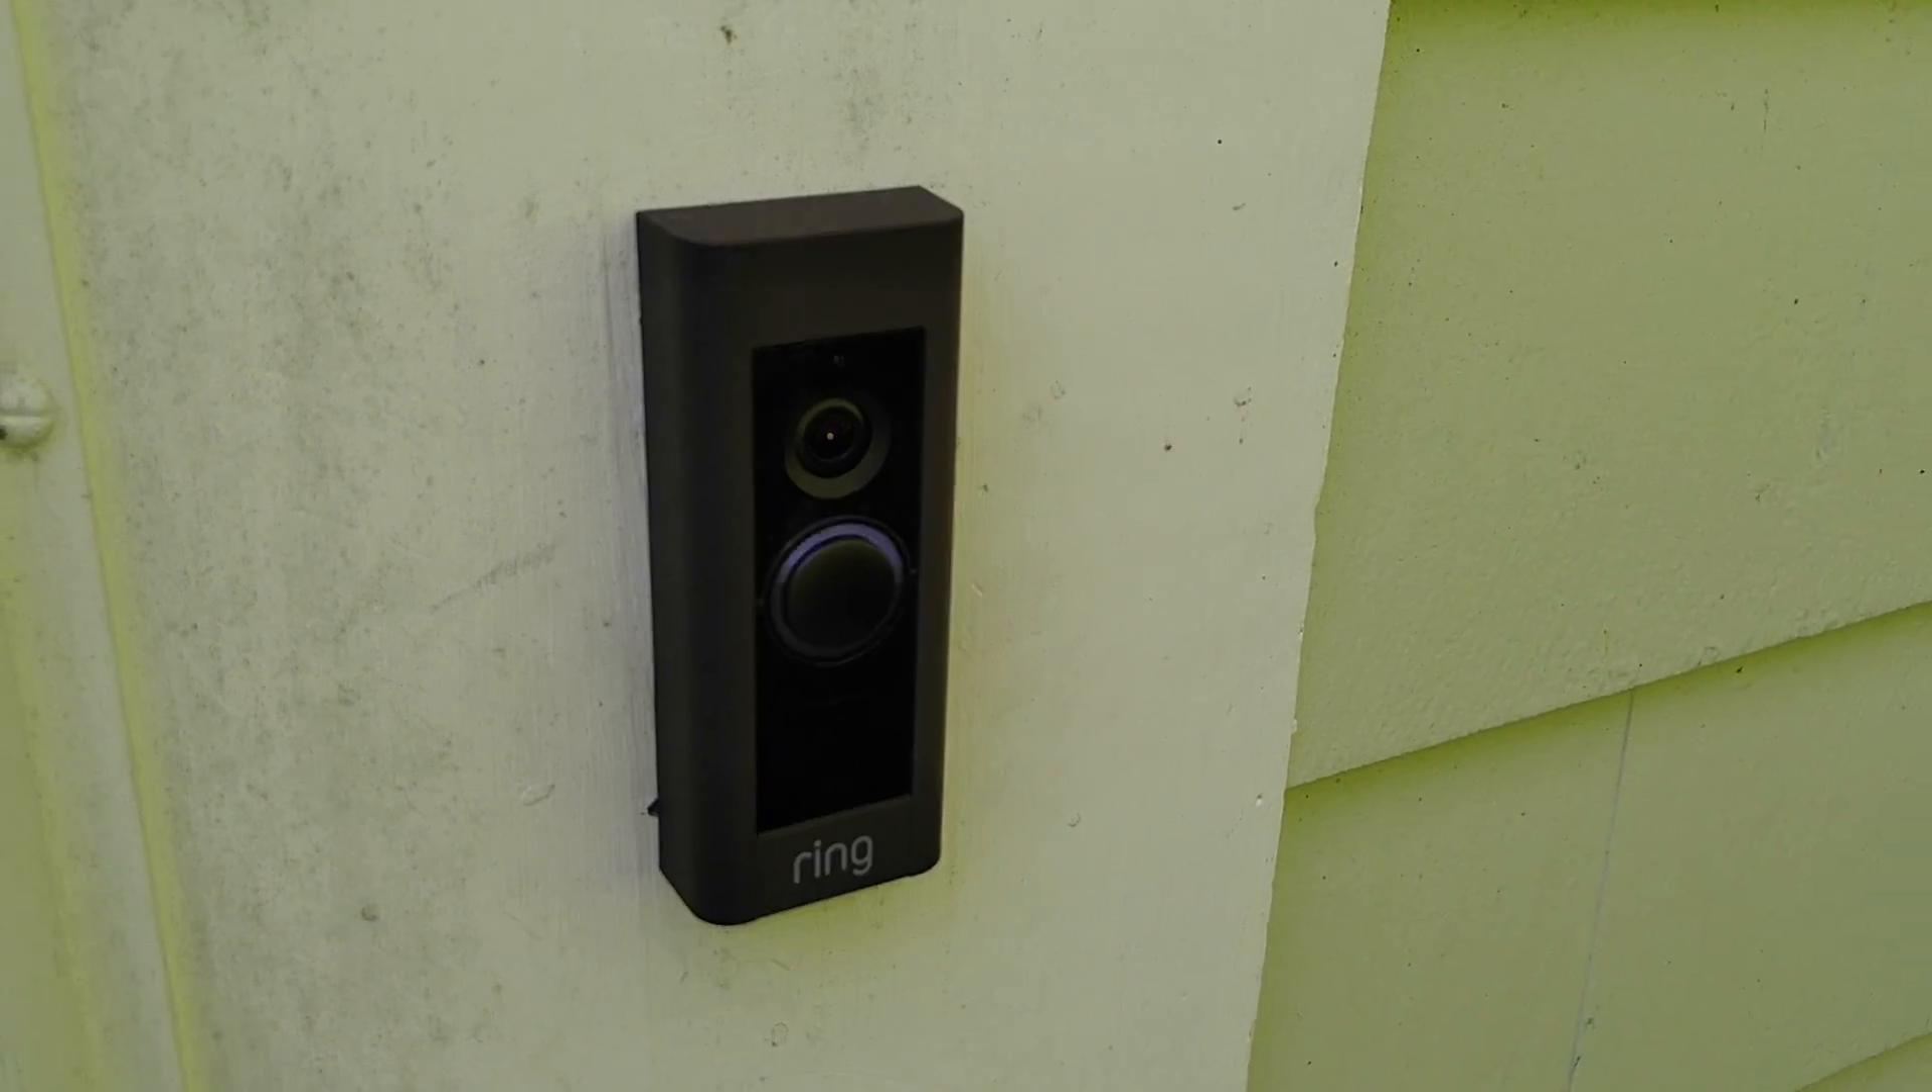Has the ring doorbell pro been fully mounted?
Yes.